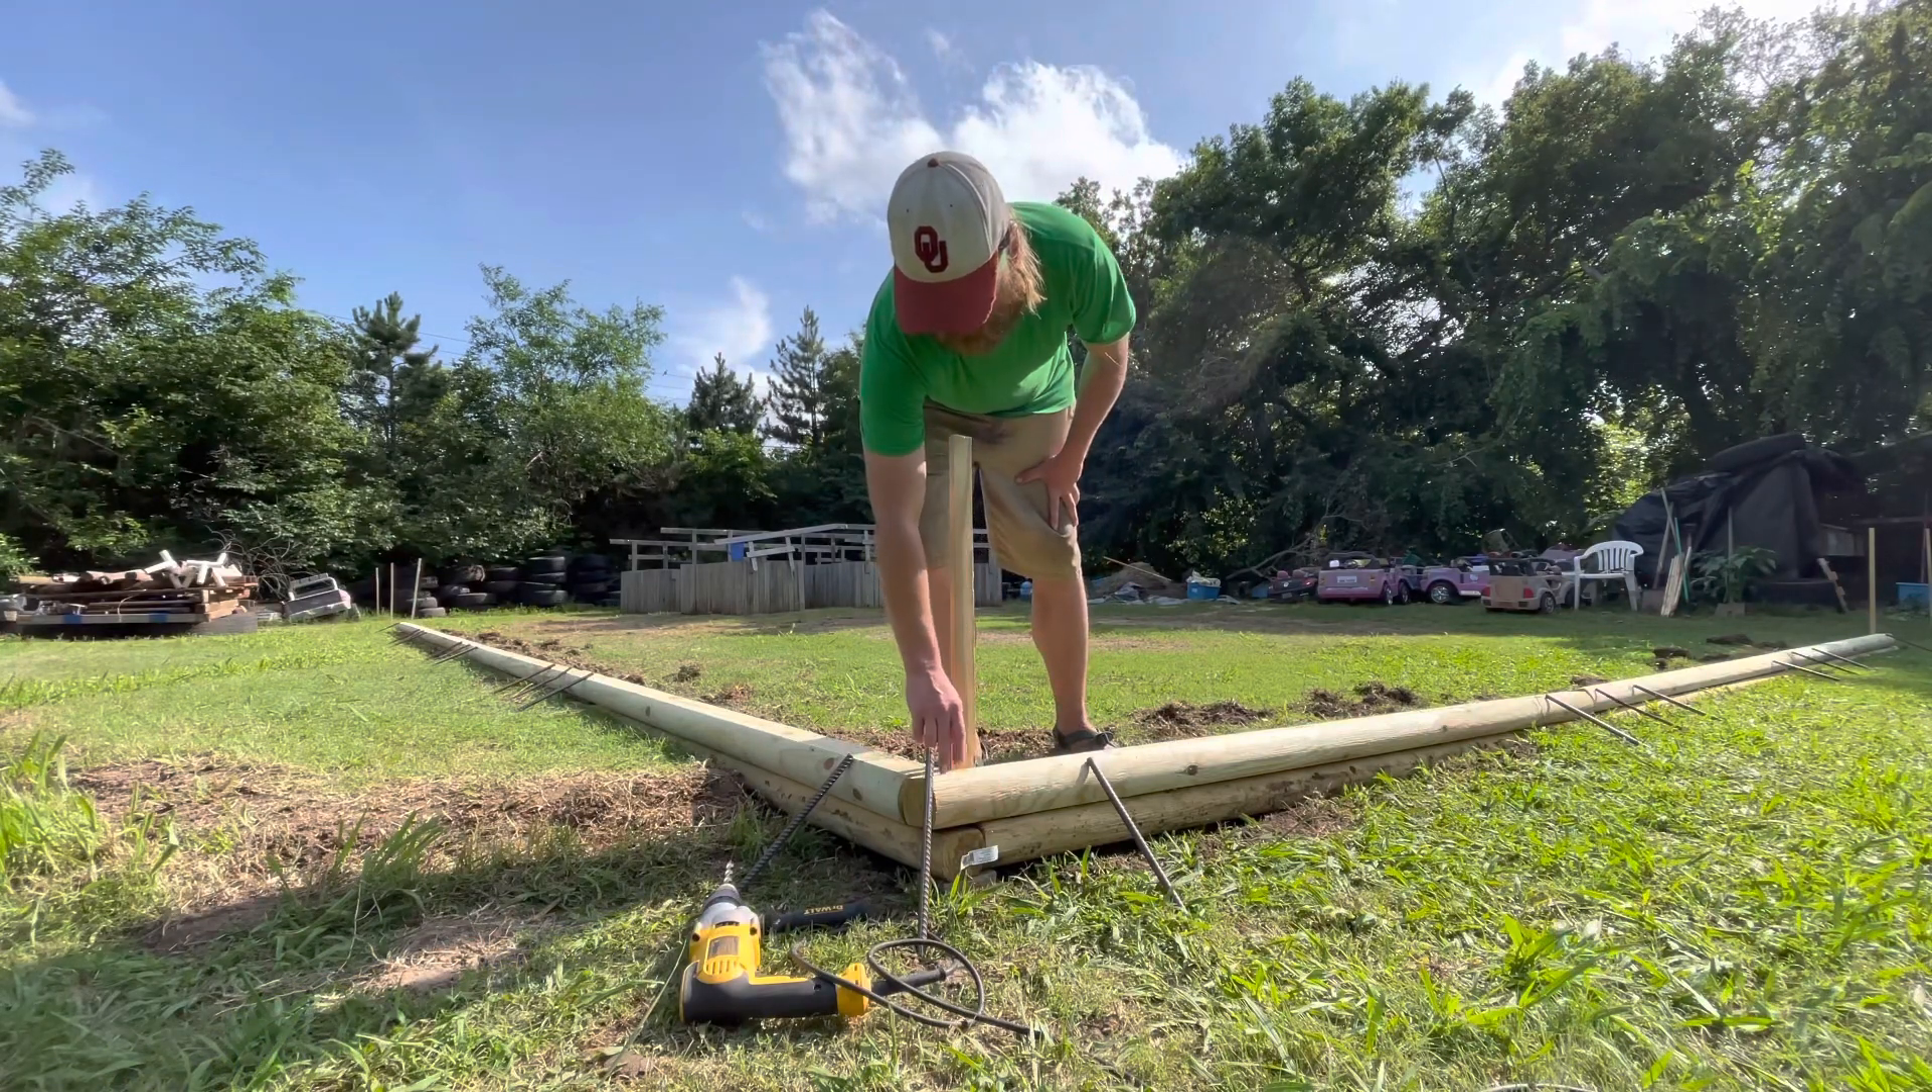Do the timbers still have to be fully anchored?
Yes.